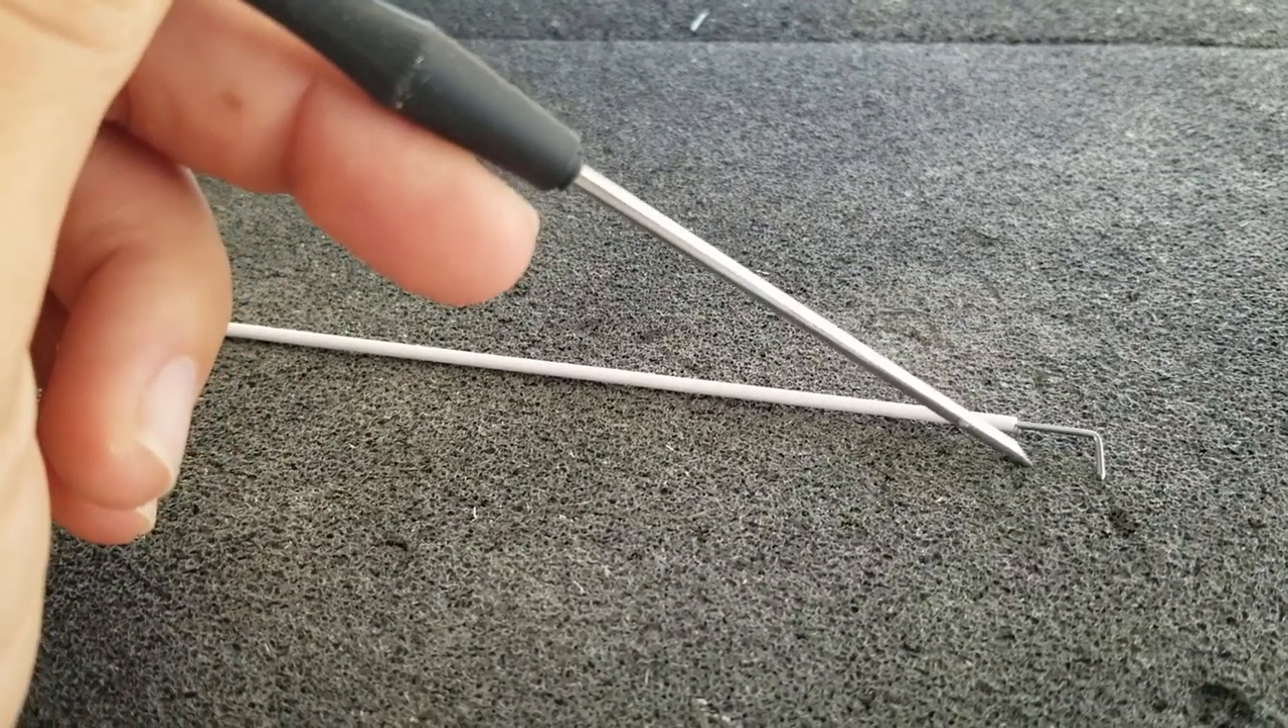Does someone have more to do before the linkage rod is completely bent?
No.